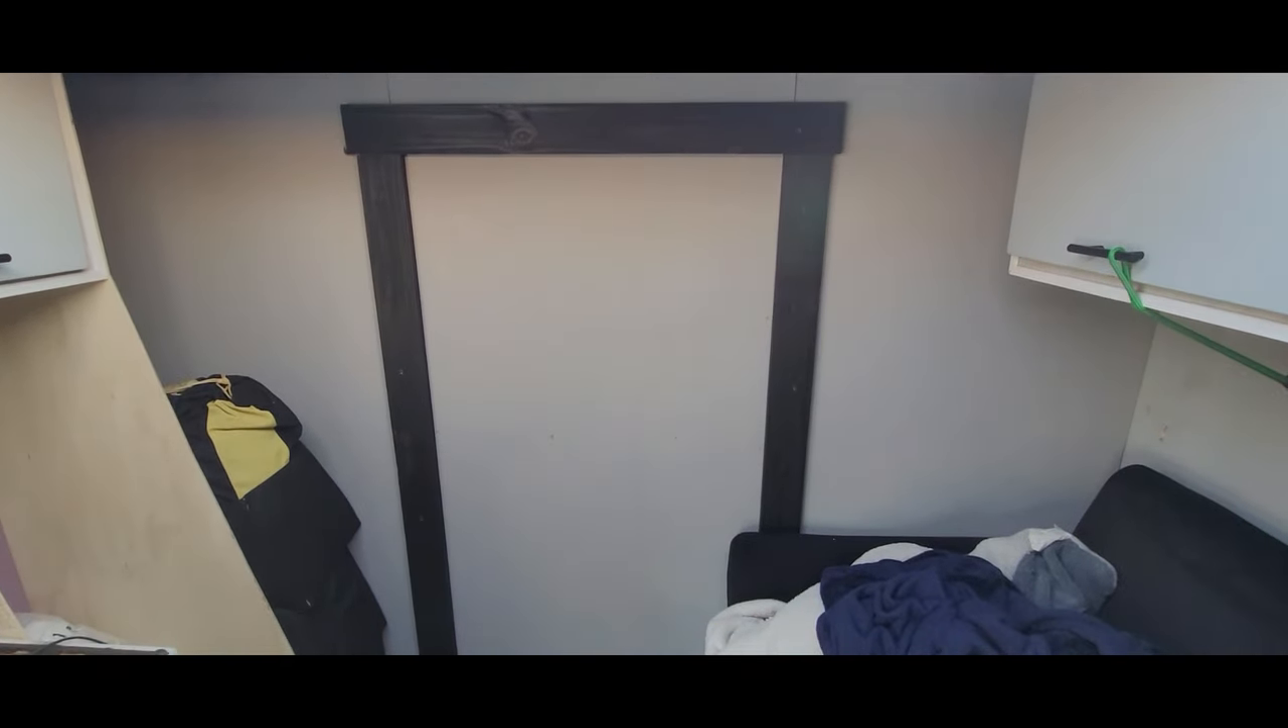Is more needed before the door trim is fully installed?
No.